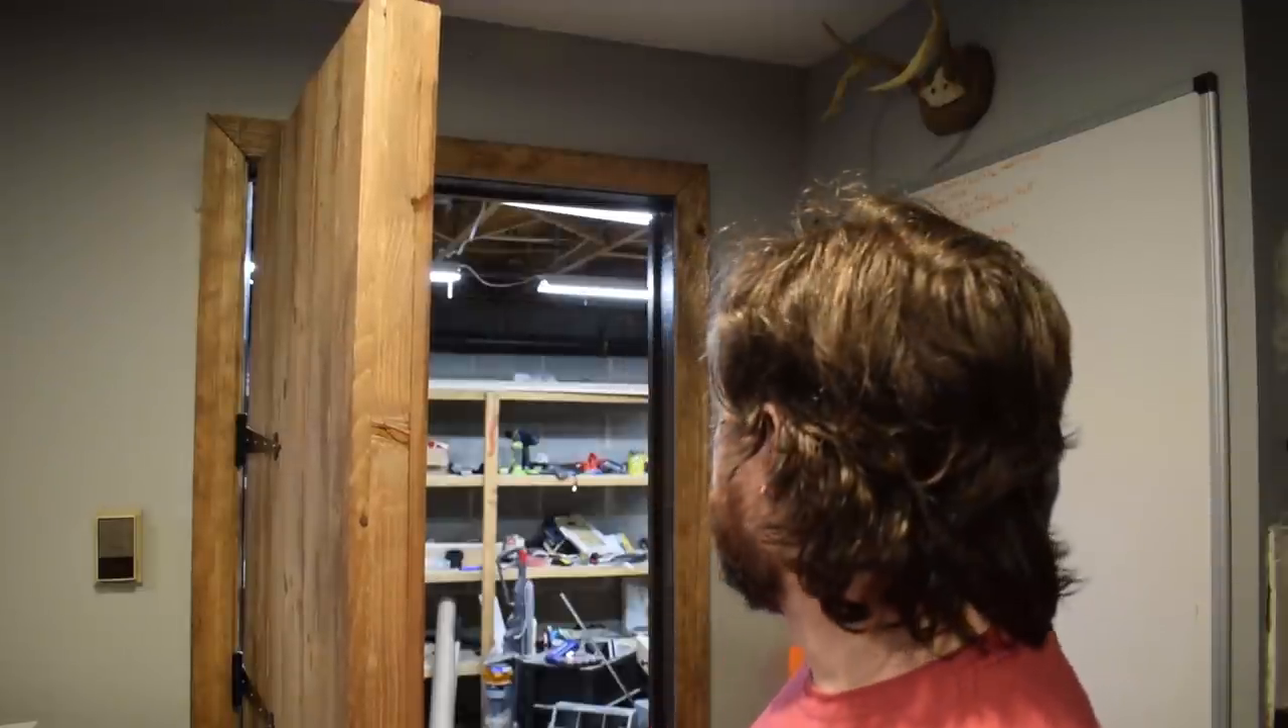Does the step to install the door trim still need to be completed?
No.